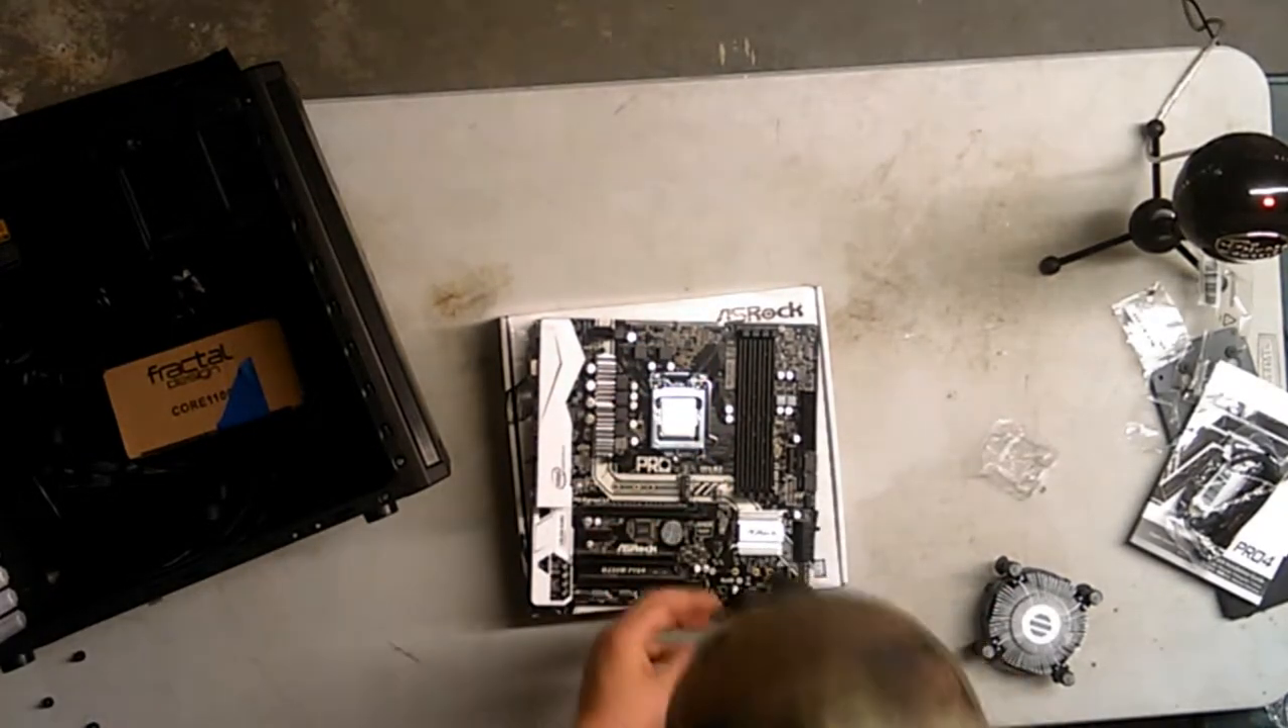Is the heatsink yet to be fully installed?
Yes.